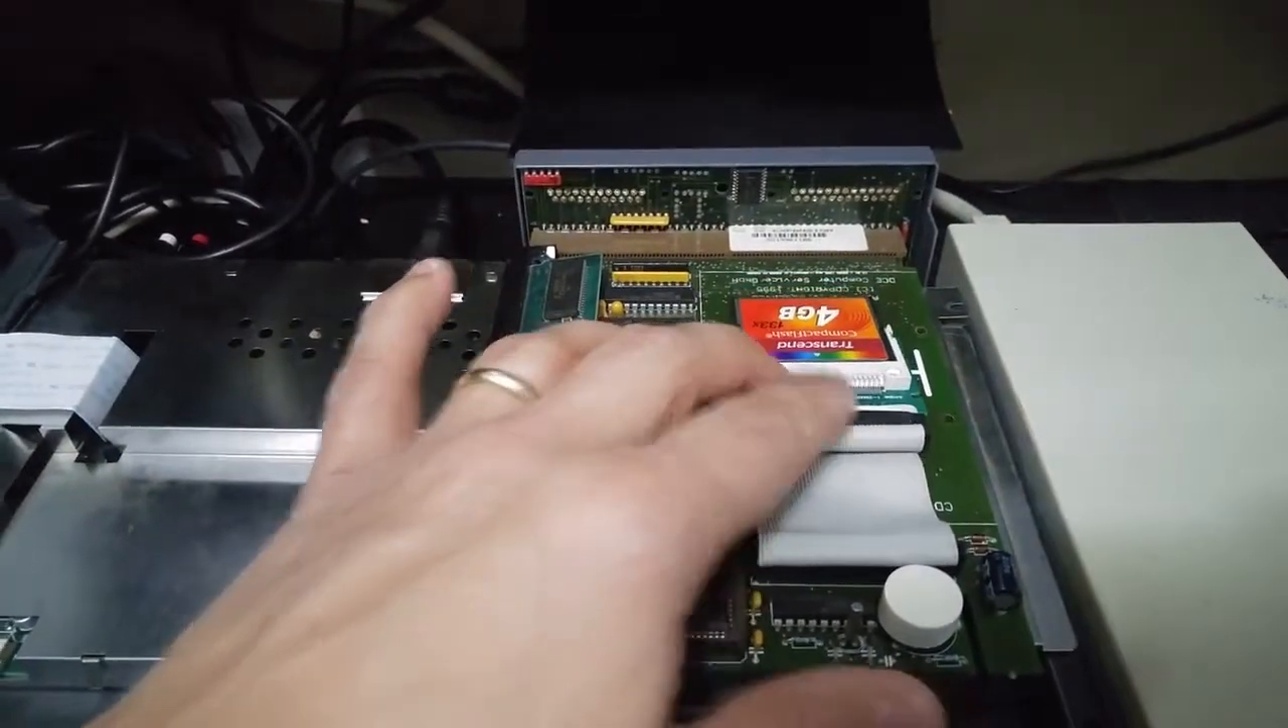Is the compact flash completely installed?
Yes.